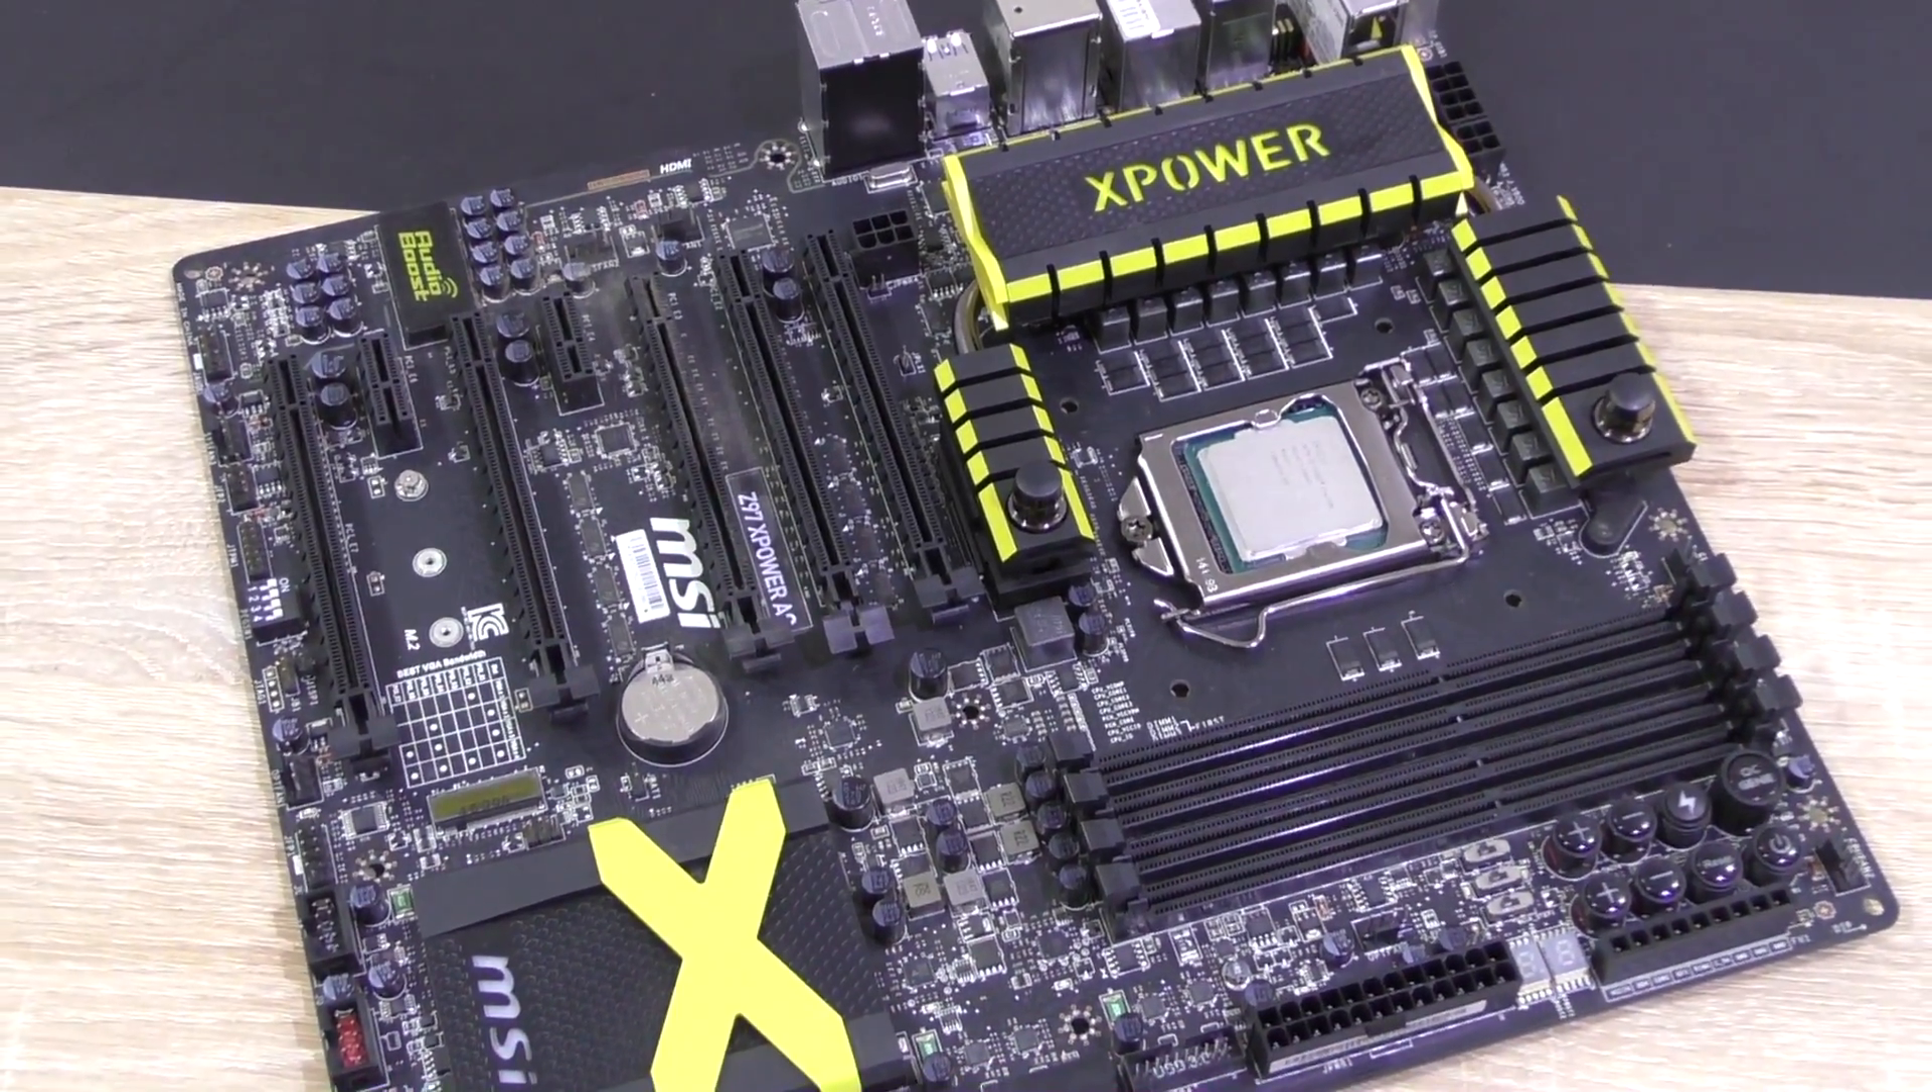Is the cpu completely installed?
Yes.